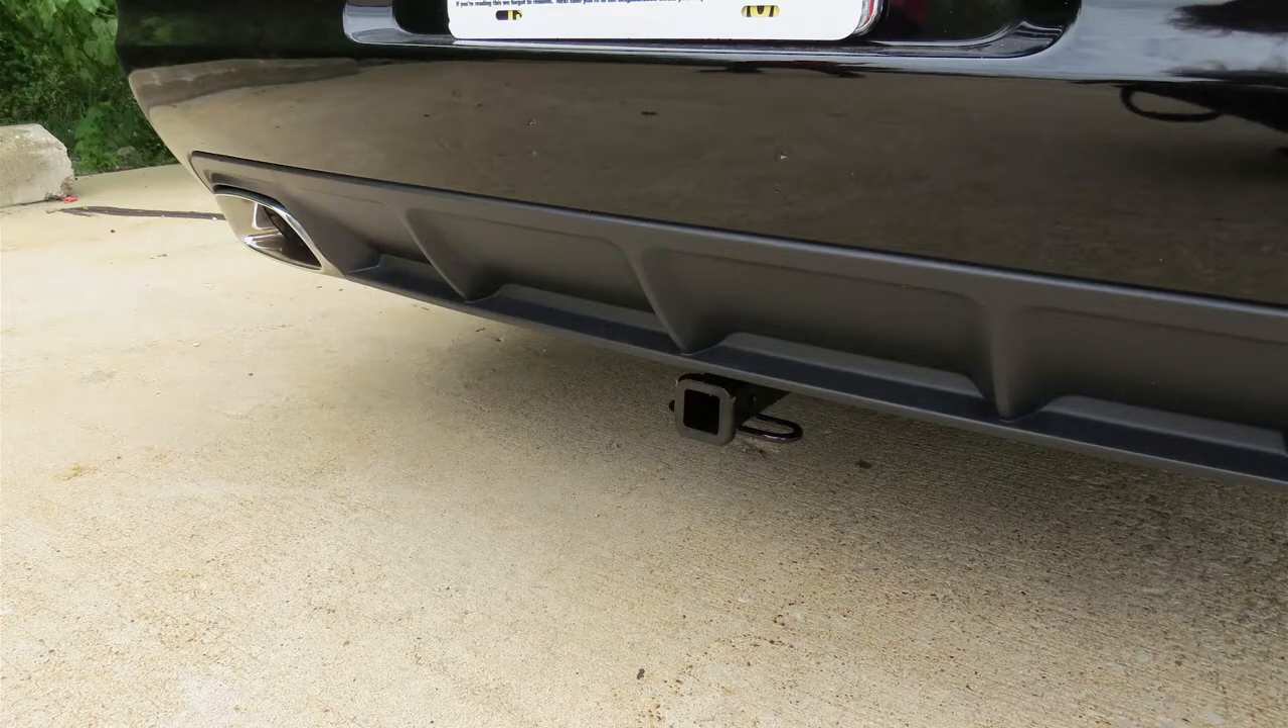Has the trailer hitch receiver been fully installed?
Yes.